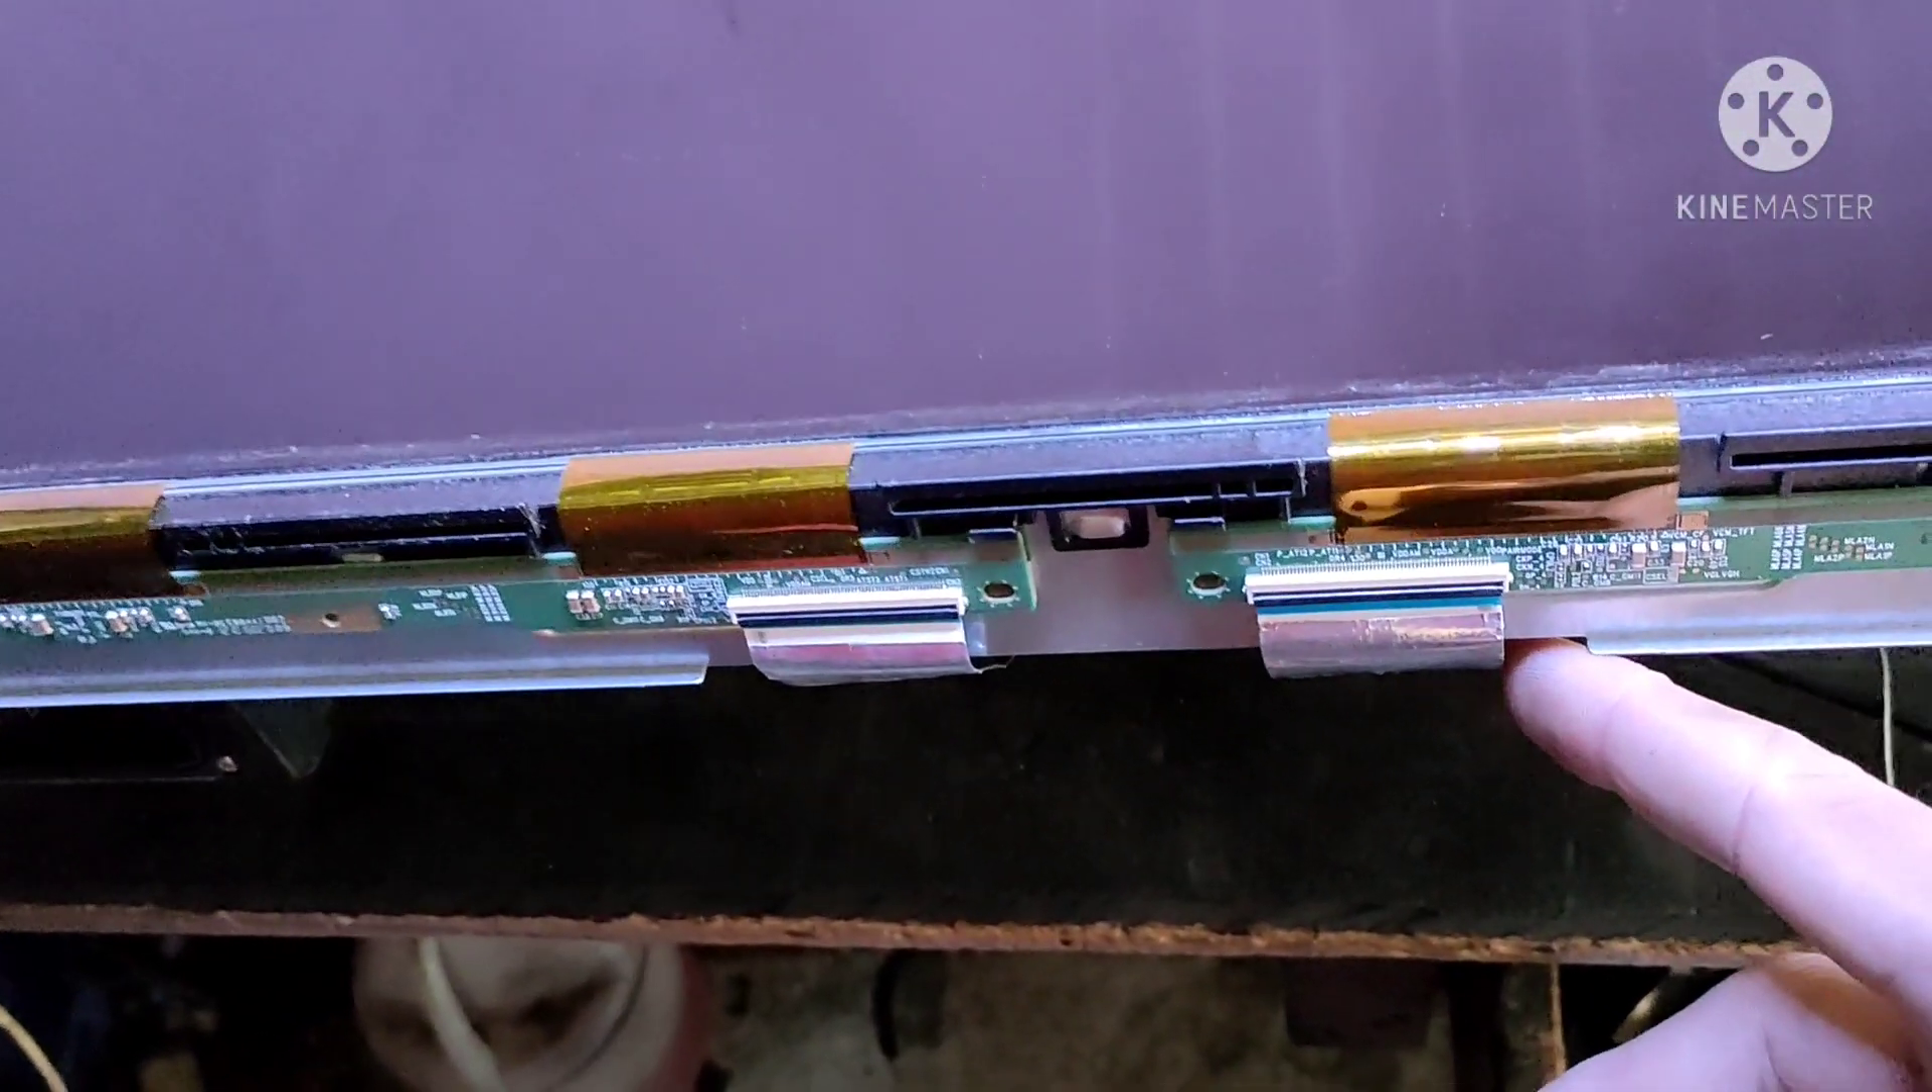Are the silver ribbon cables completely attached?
Yes.